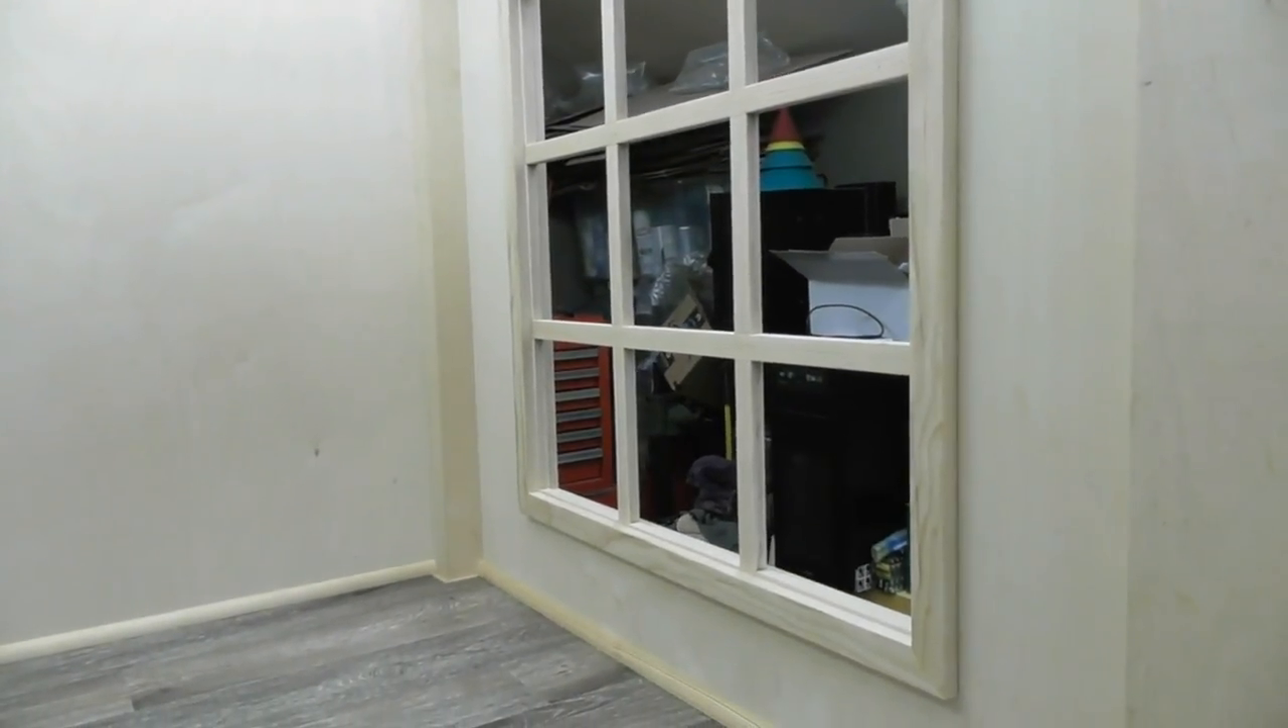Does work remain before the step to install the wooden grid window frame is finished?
No.